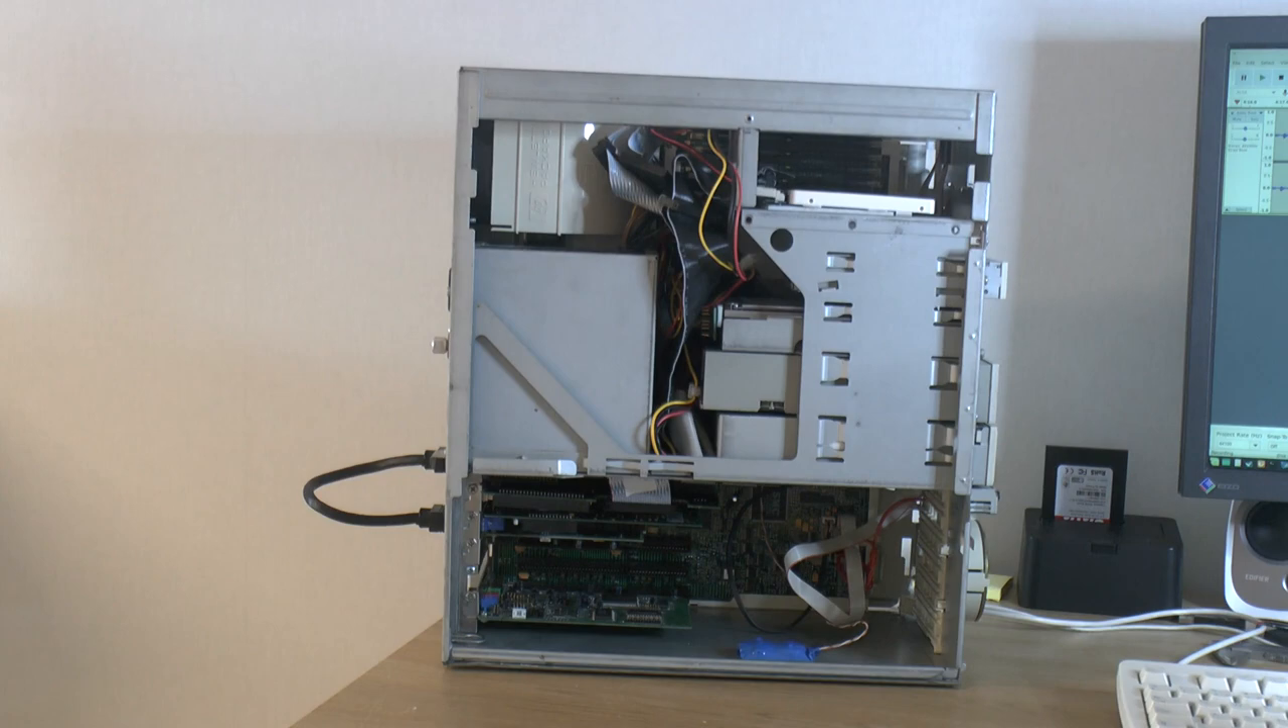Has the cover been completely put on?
No.